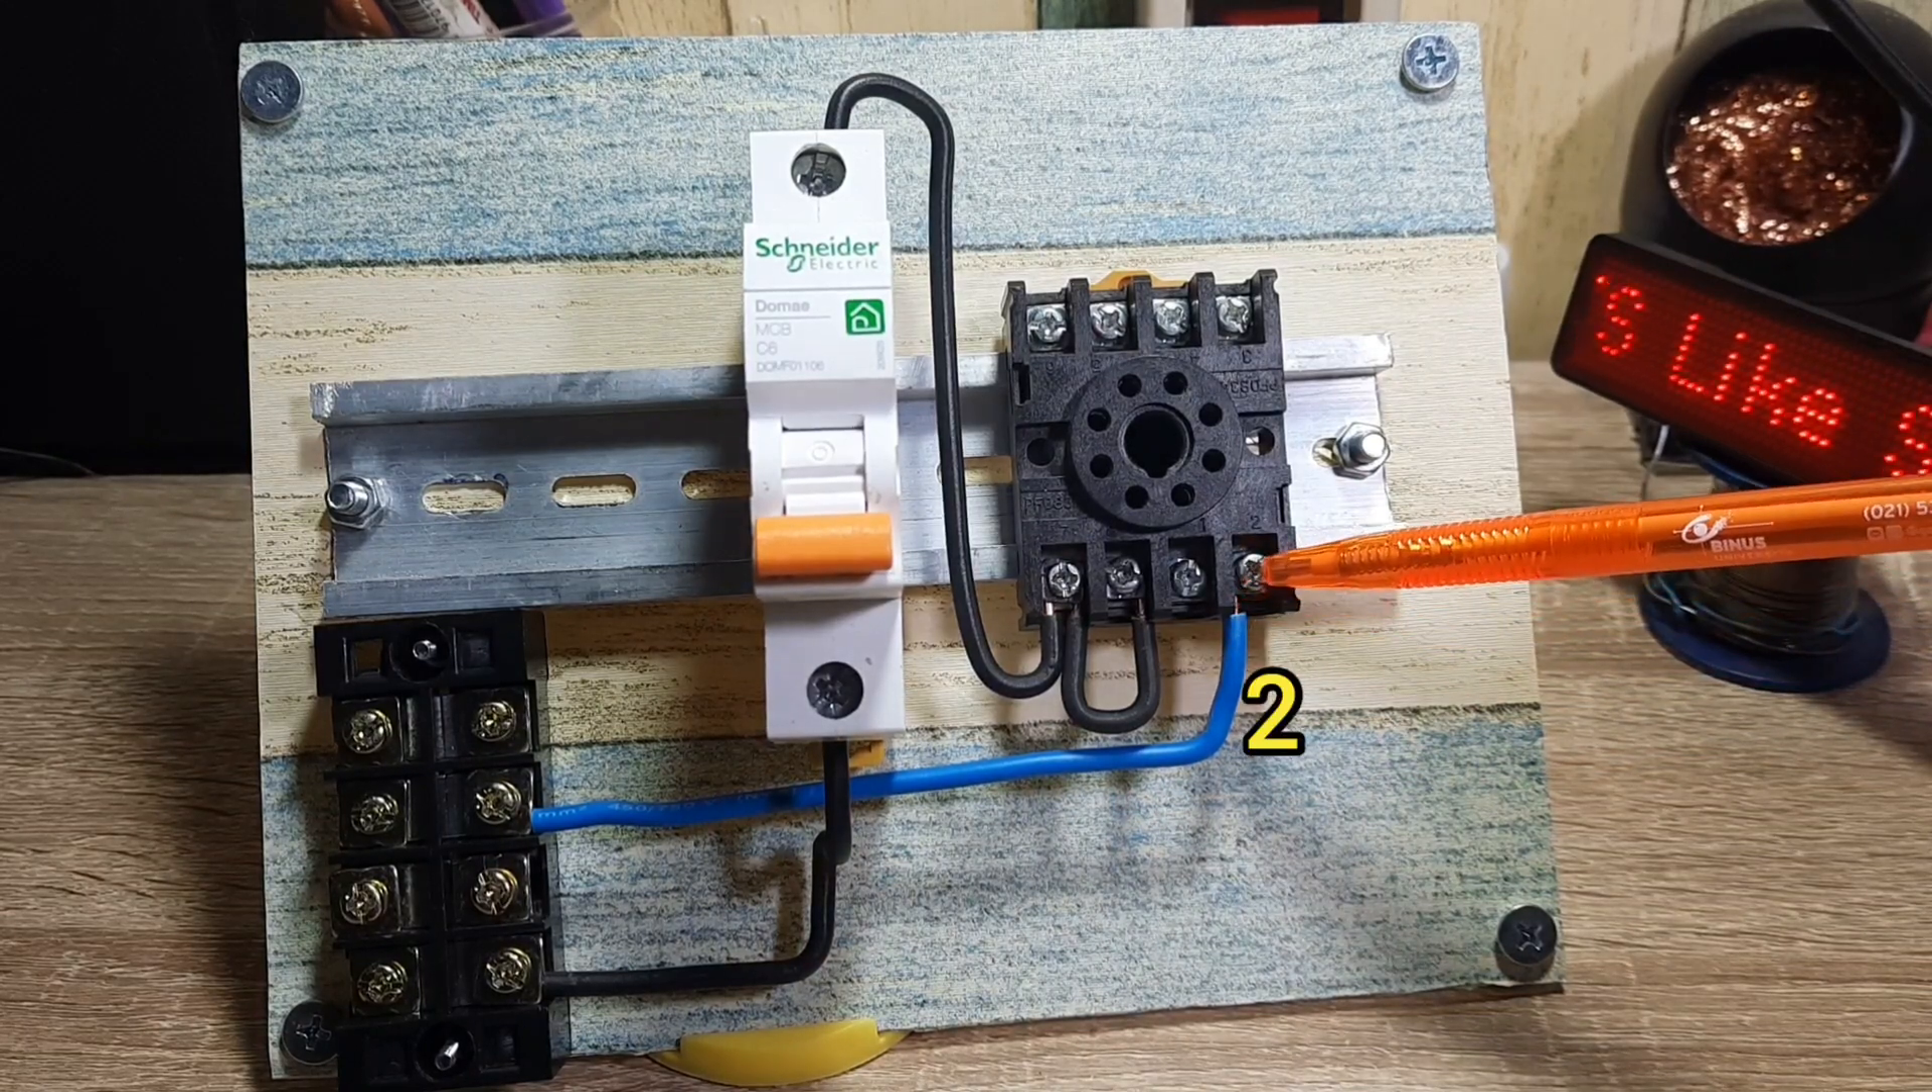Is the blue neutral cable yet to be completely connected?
No.